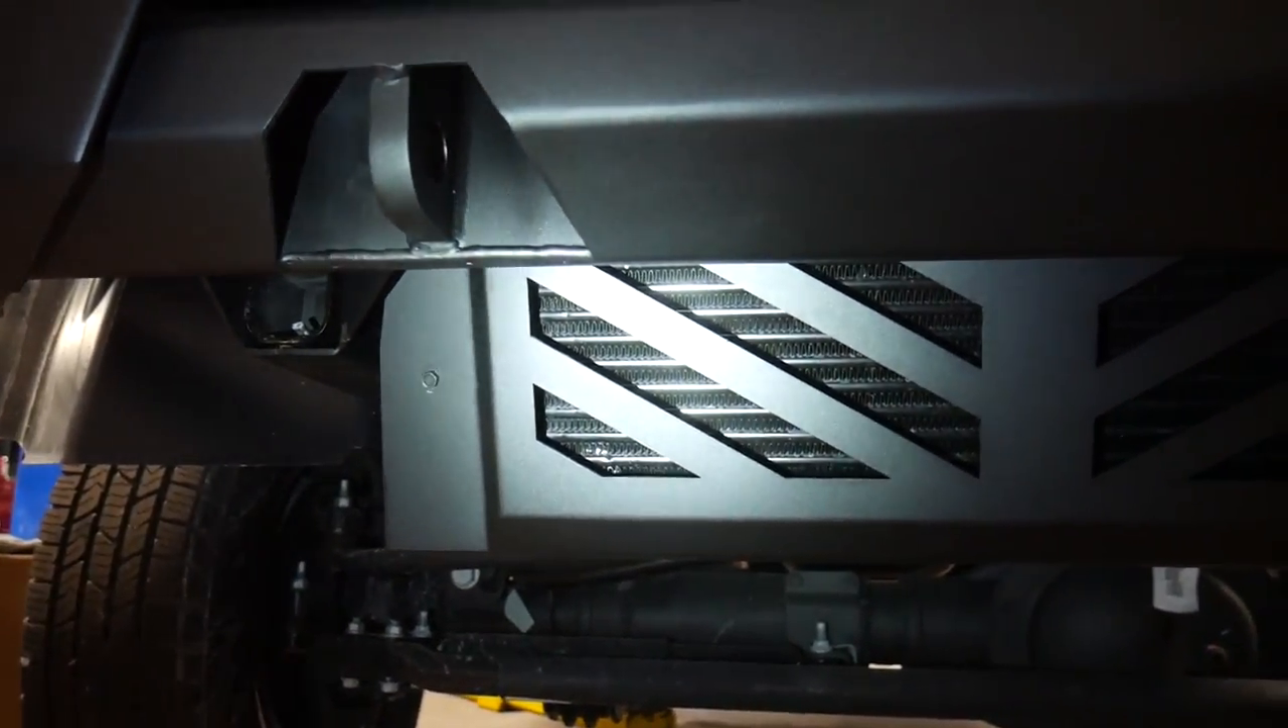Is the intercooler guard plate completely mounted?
Yes.